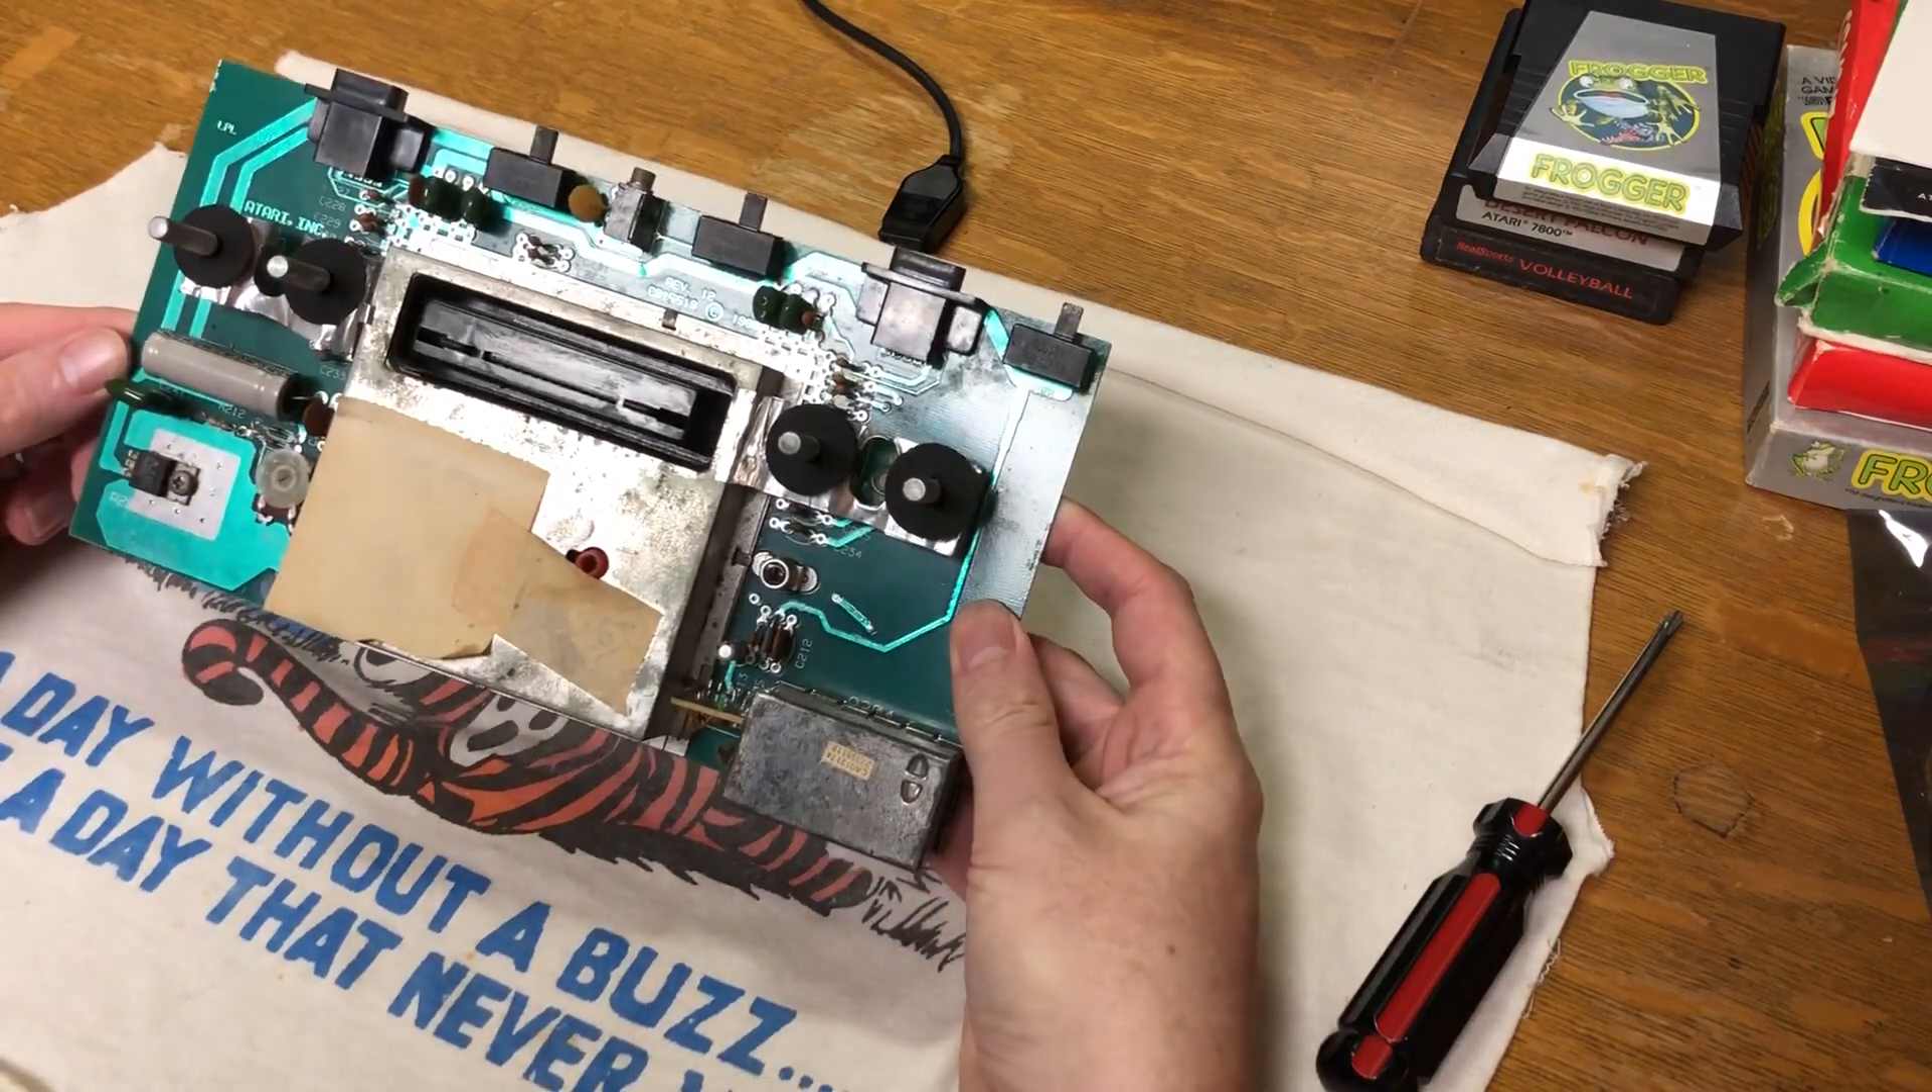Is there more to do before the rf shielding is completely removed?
Yes.